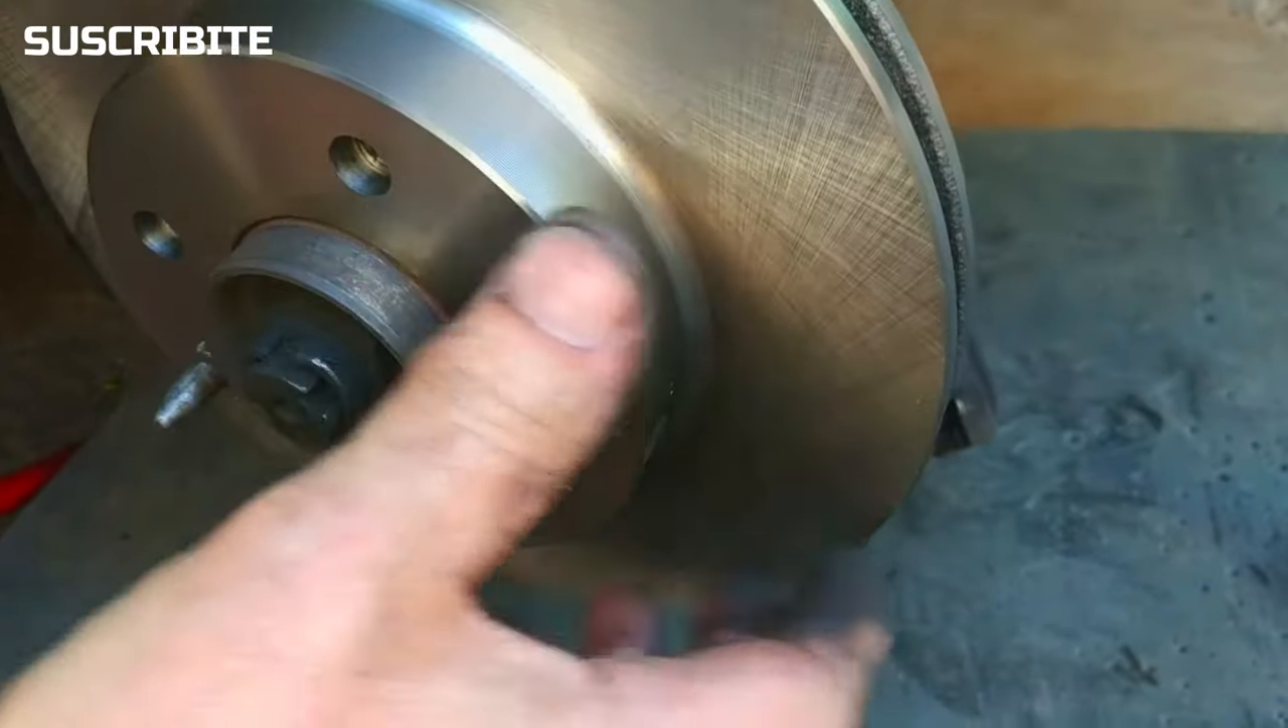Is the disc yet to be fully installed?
No.